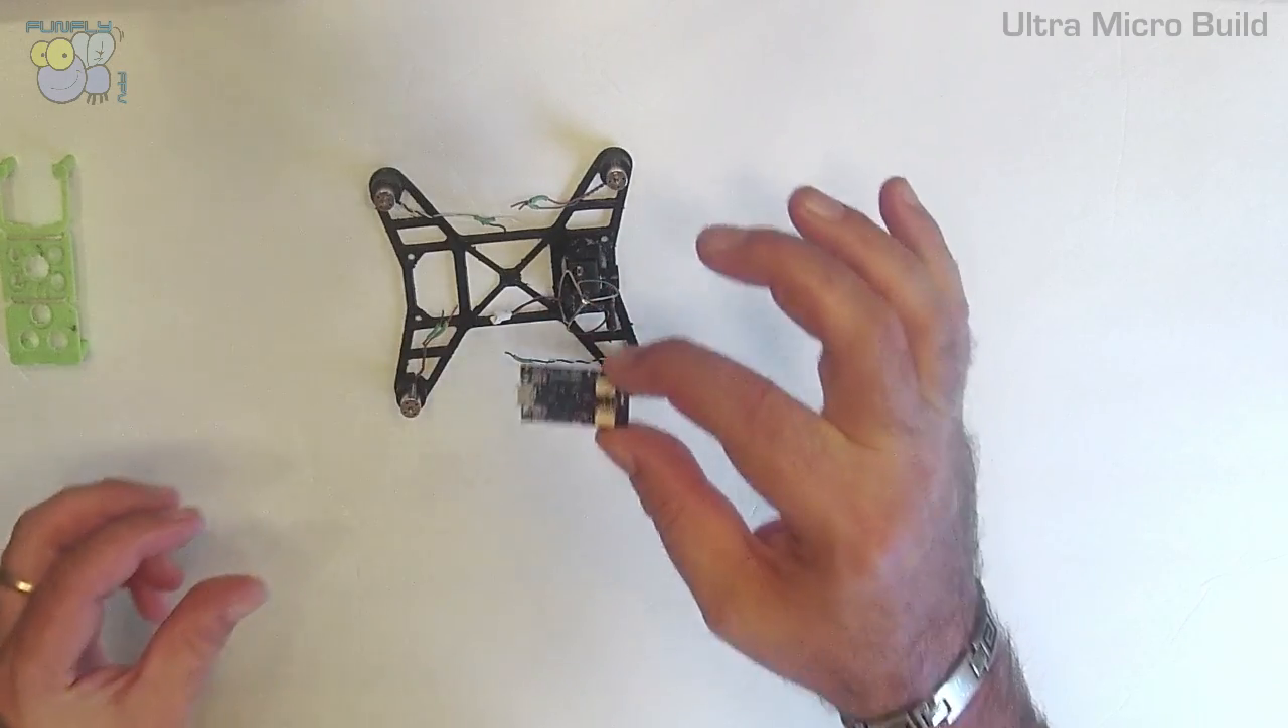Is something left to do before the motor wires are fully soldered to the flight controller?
Yes.